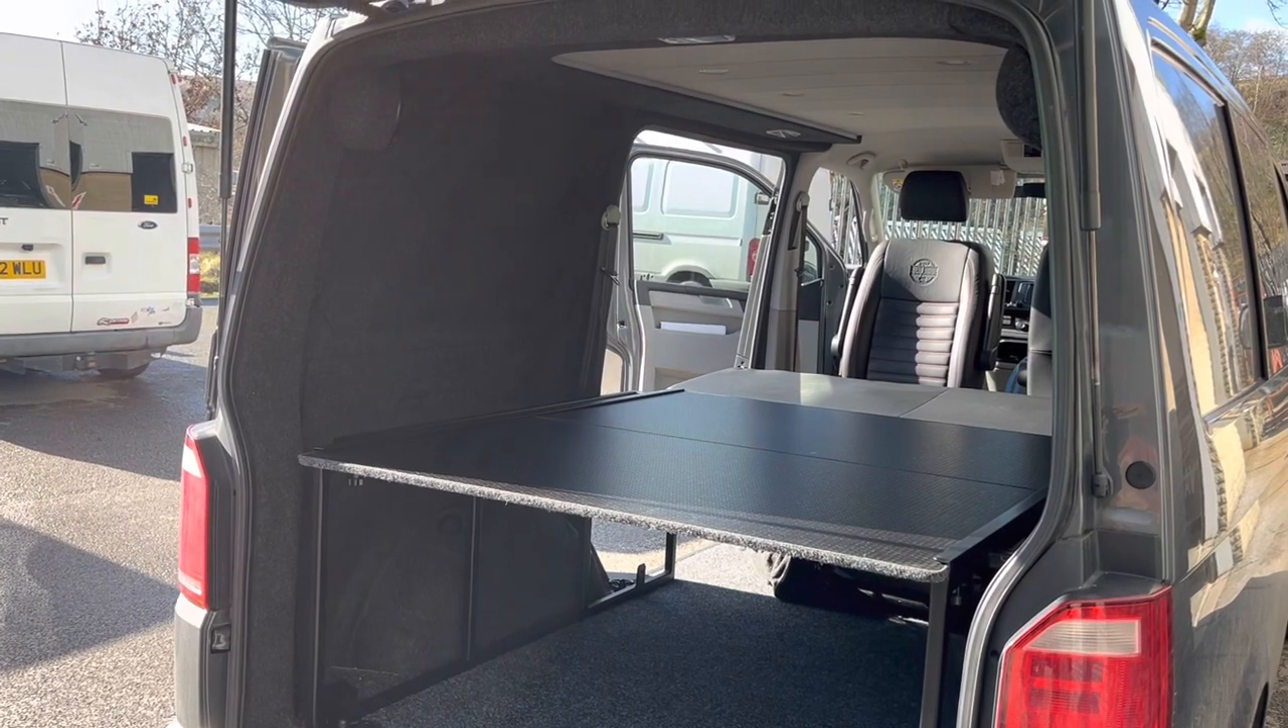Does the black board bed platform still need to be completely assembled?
No.